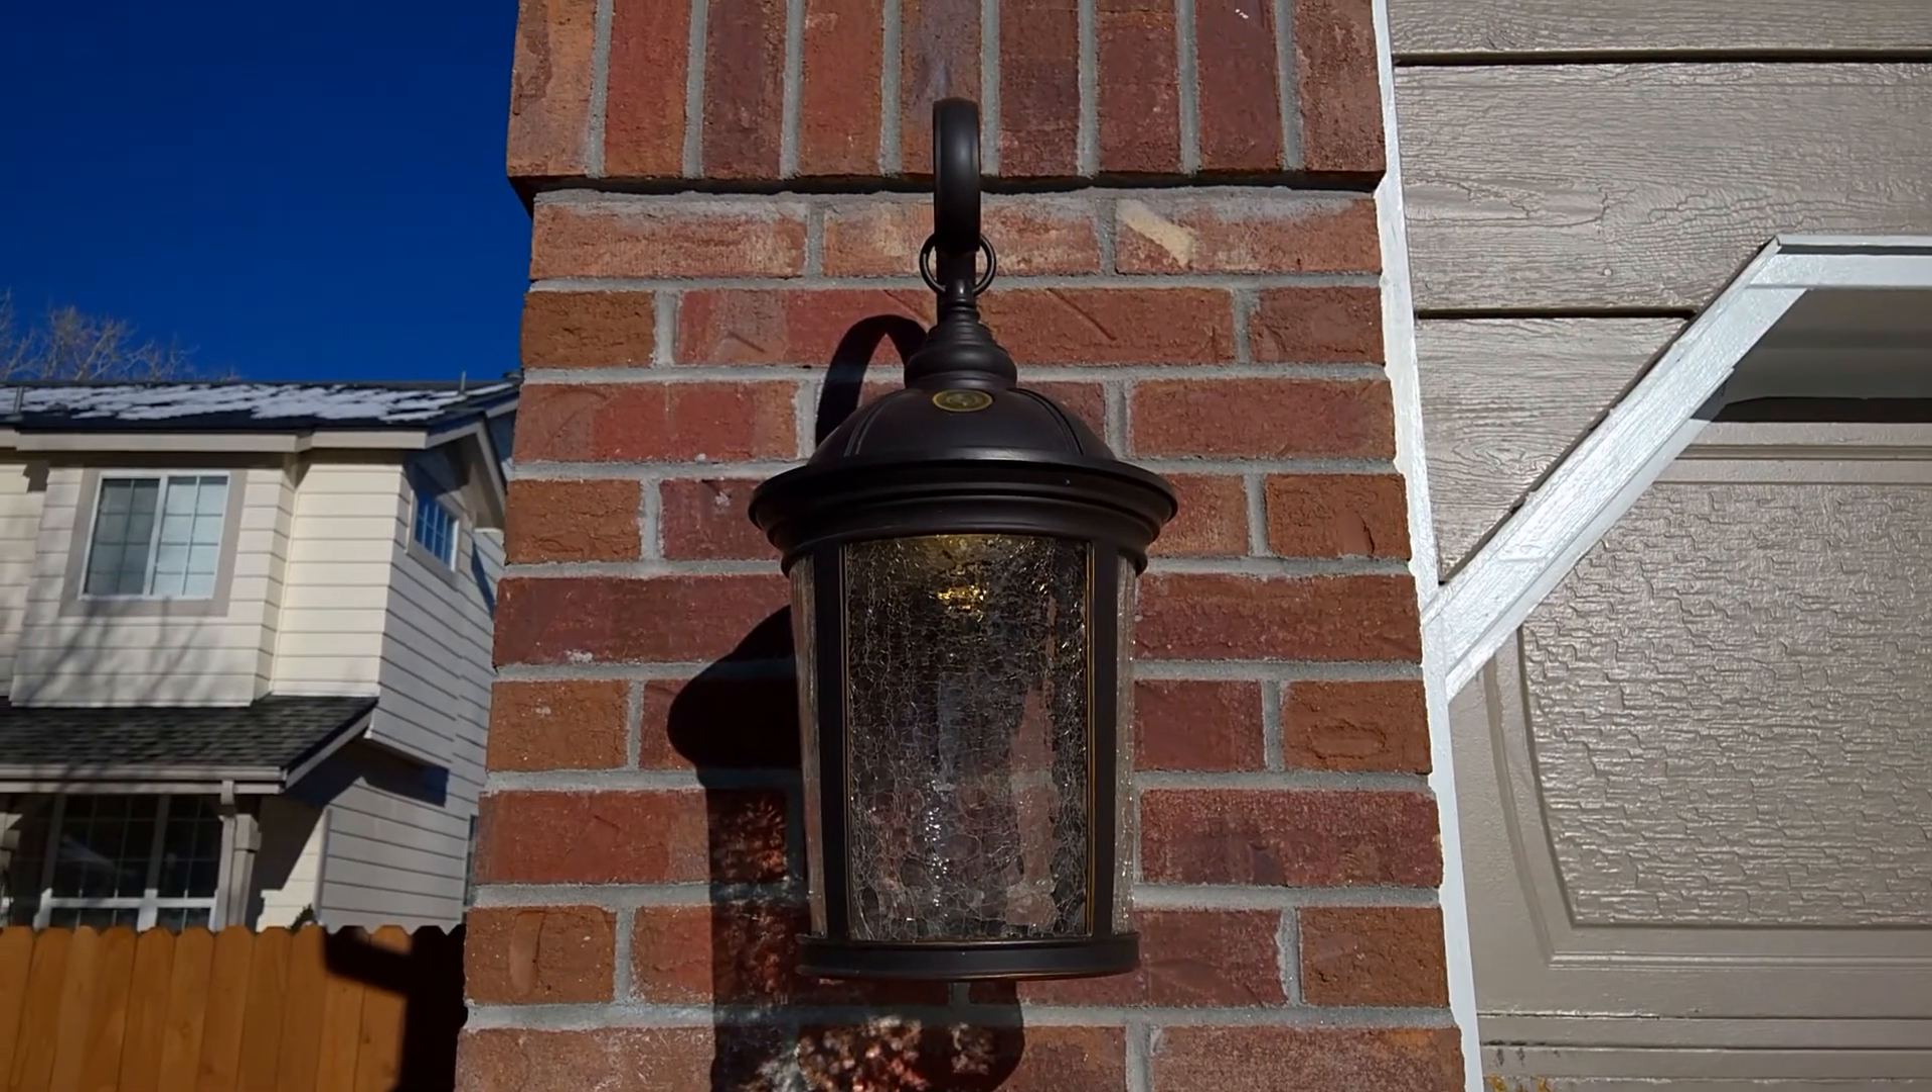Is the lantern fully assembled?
Yes.